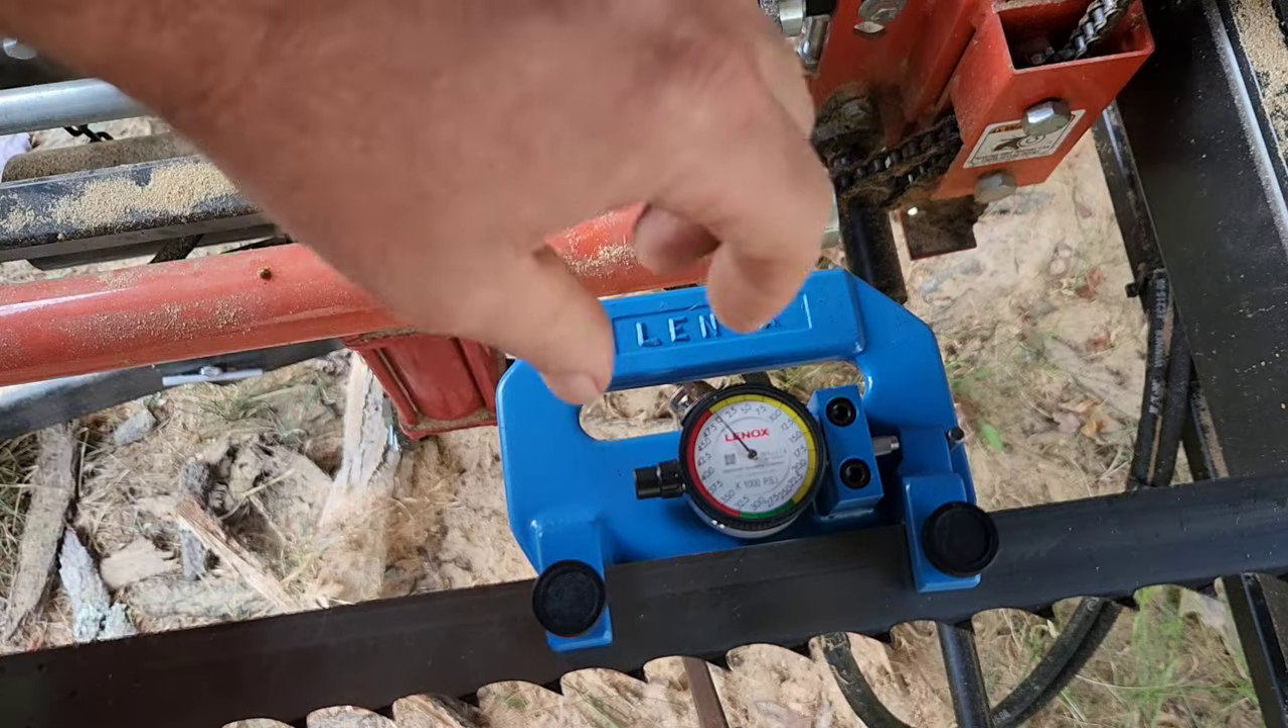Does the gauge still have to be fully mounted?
No.